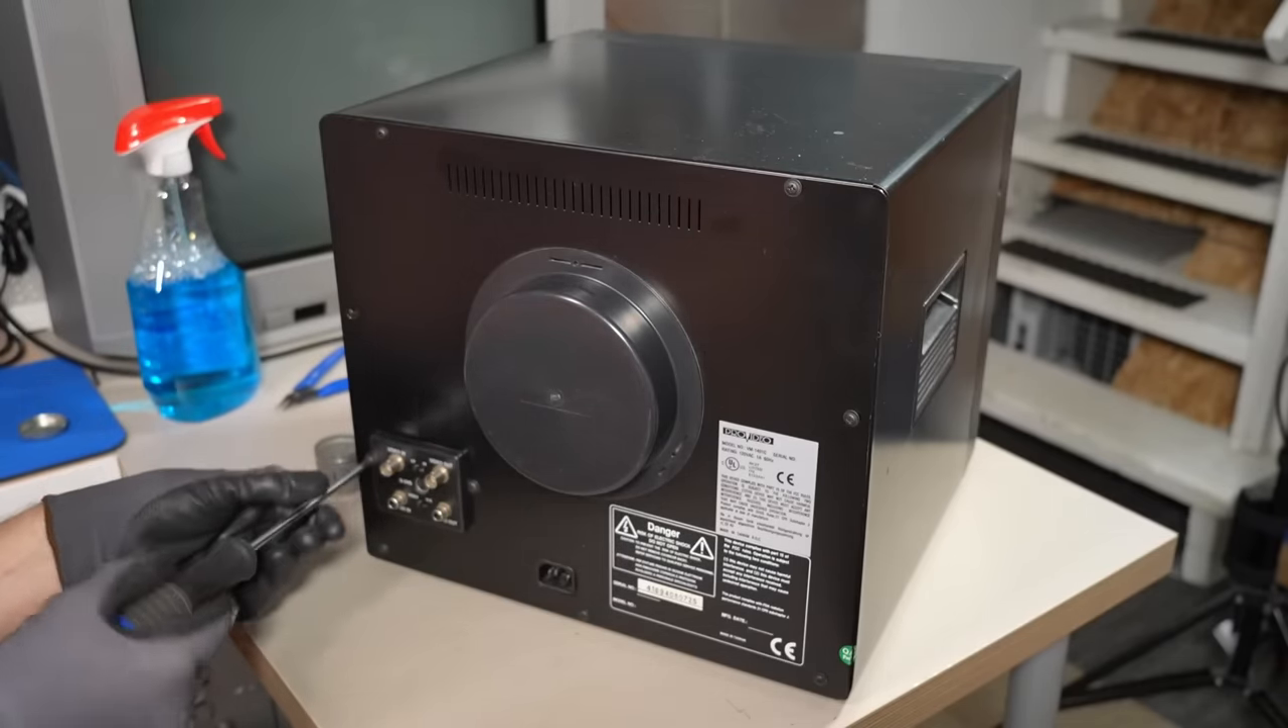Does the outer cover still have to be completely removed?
Yes.